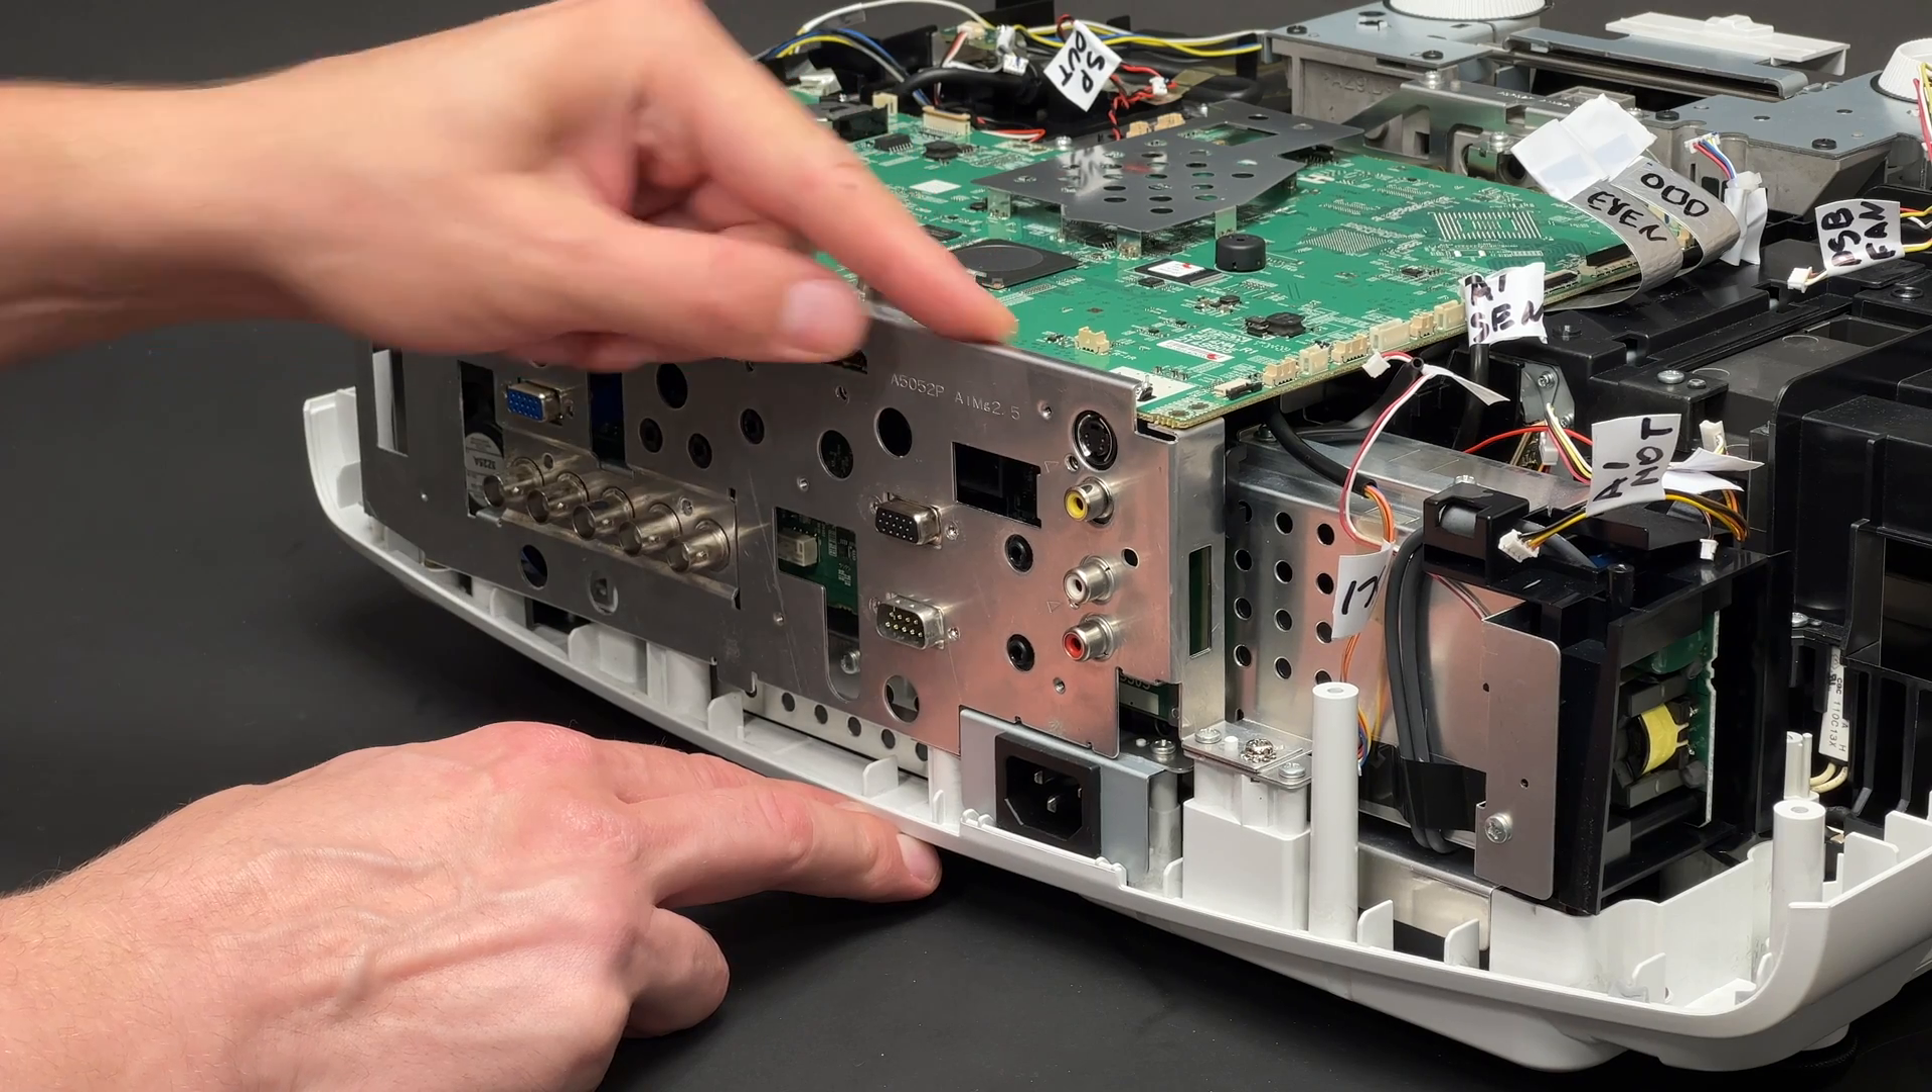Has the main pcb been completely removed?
No.